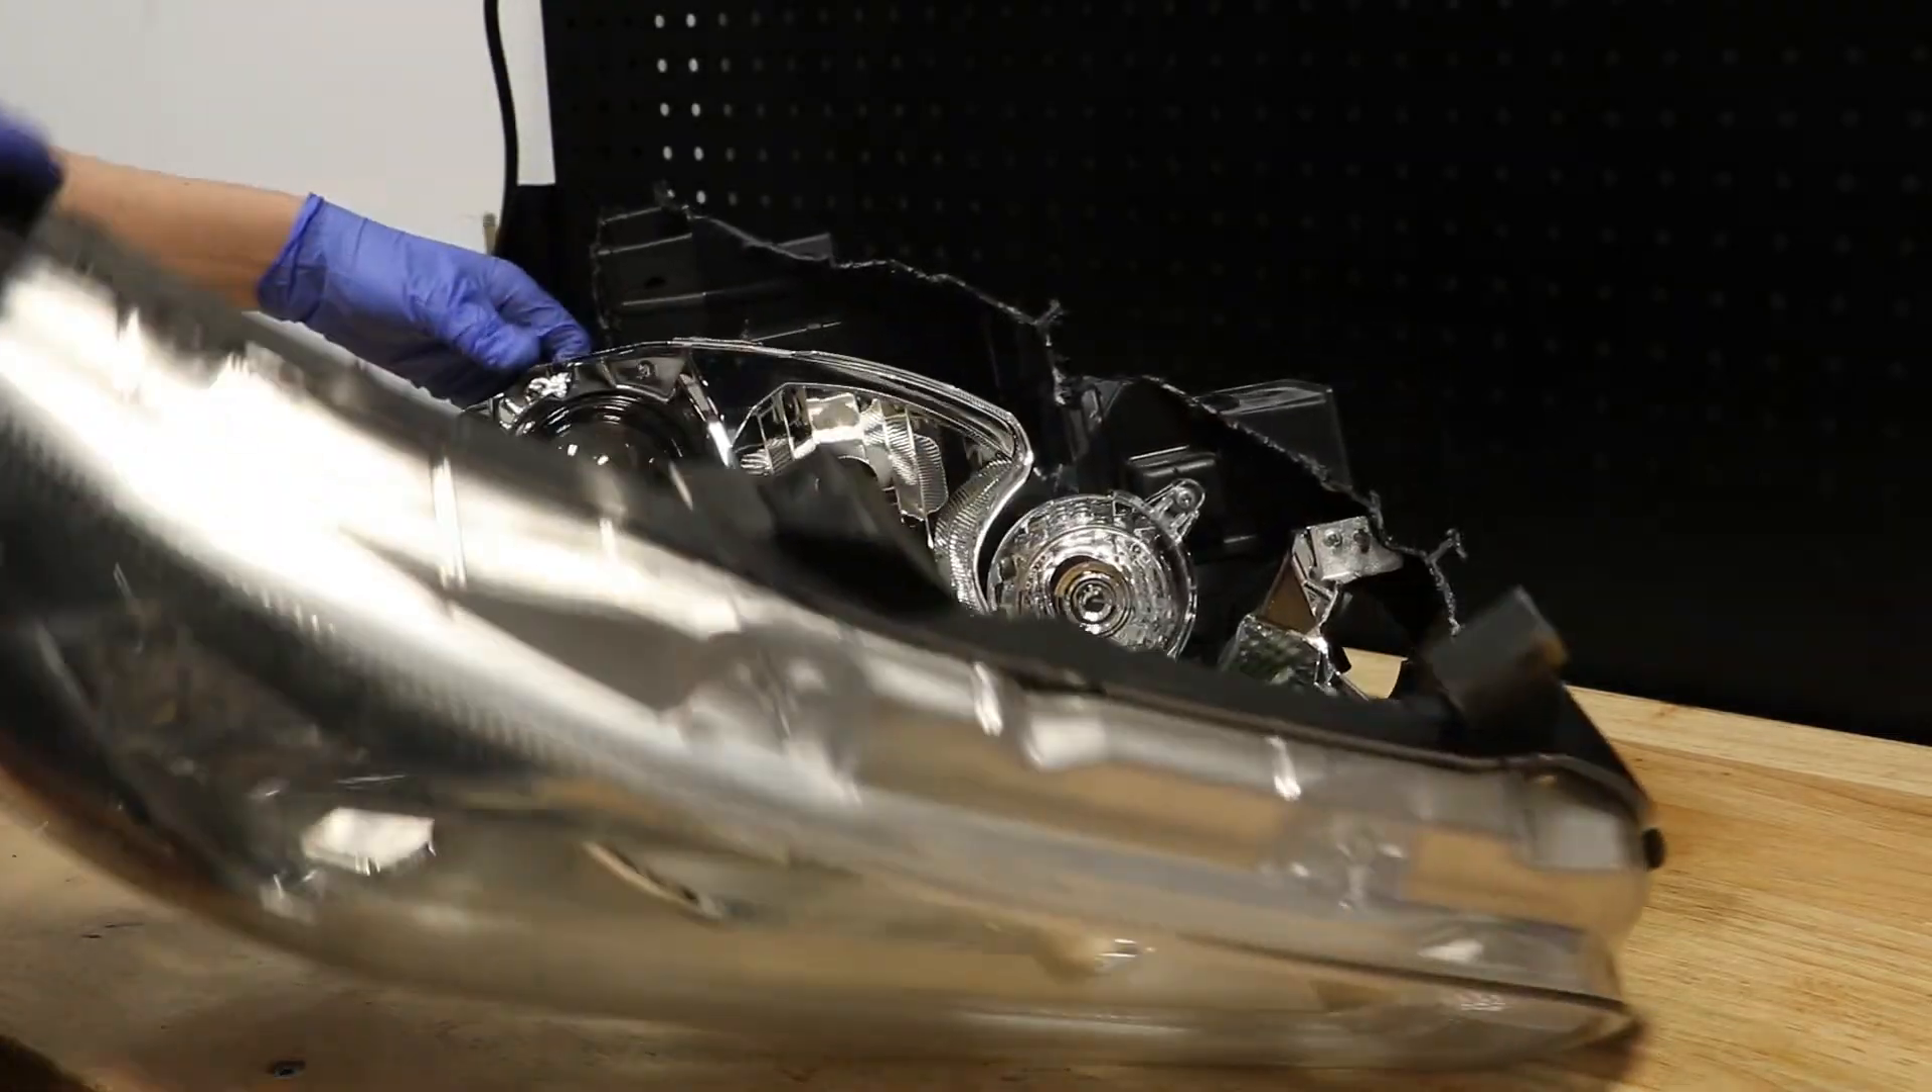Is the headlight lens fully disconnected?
Yes.